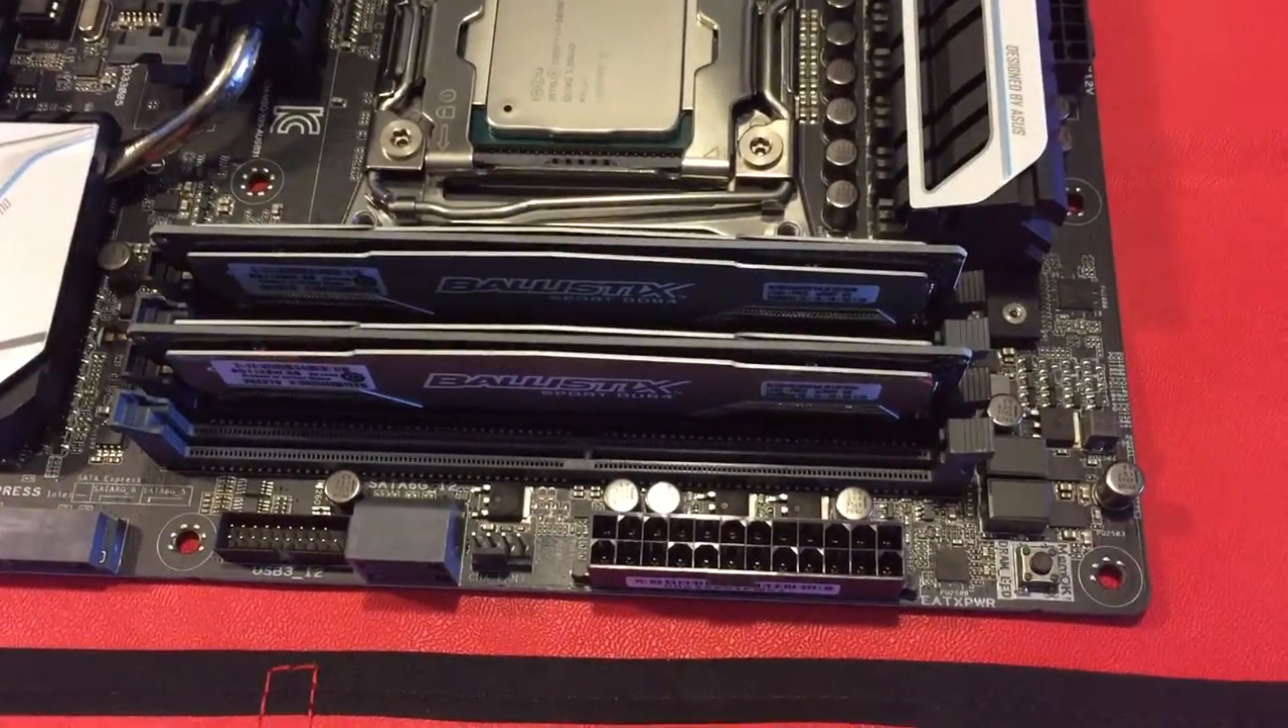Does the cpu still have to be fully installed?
No.